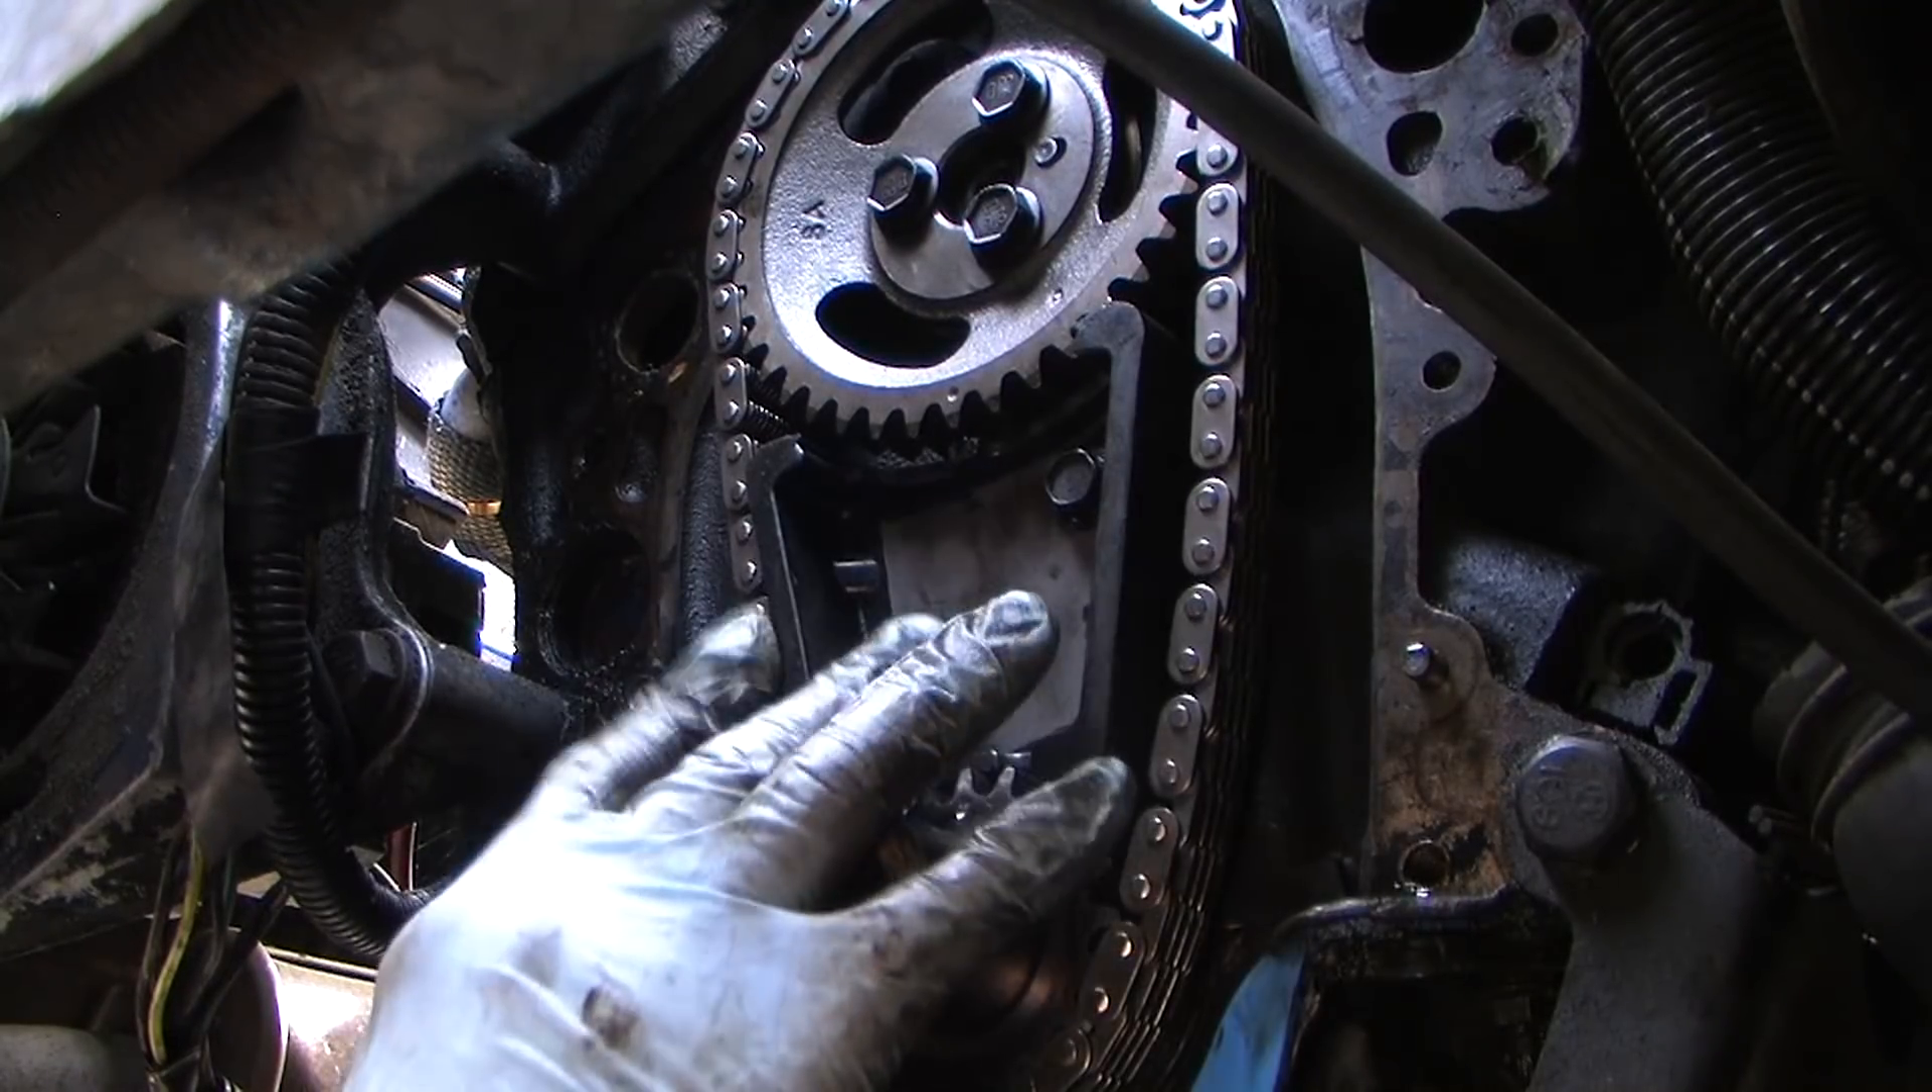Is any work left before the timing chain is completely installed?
No.